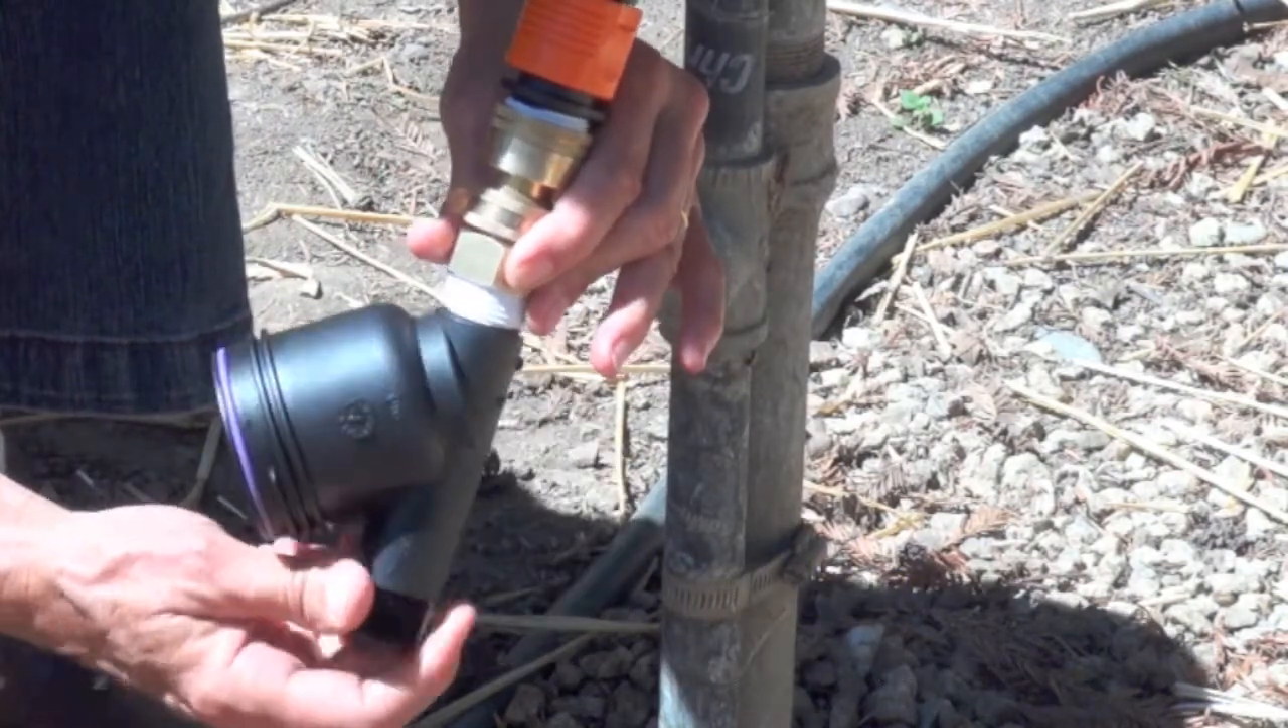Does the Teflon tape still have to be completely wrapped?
No.